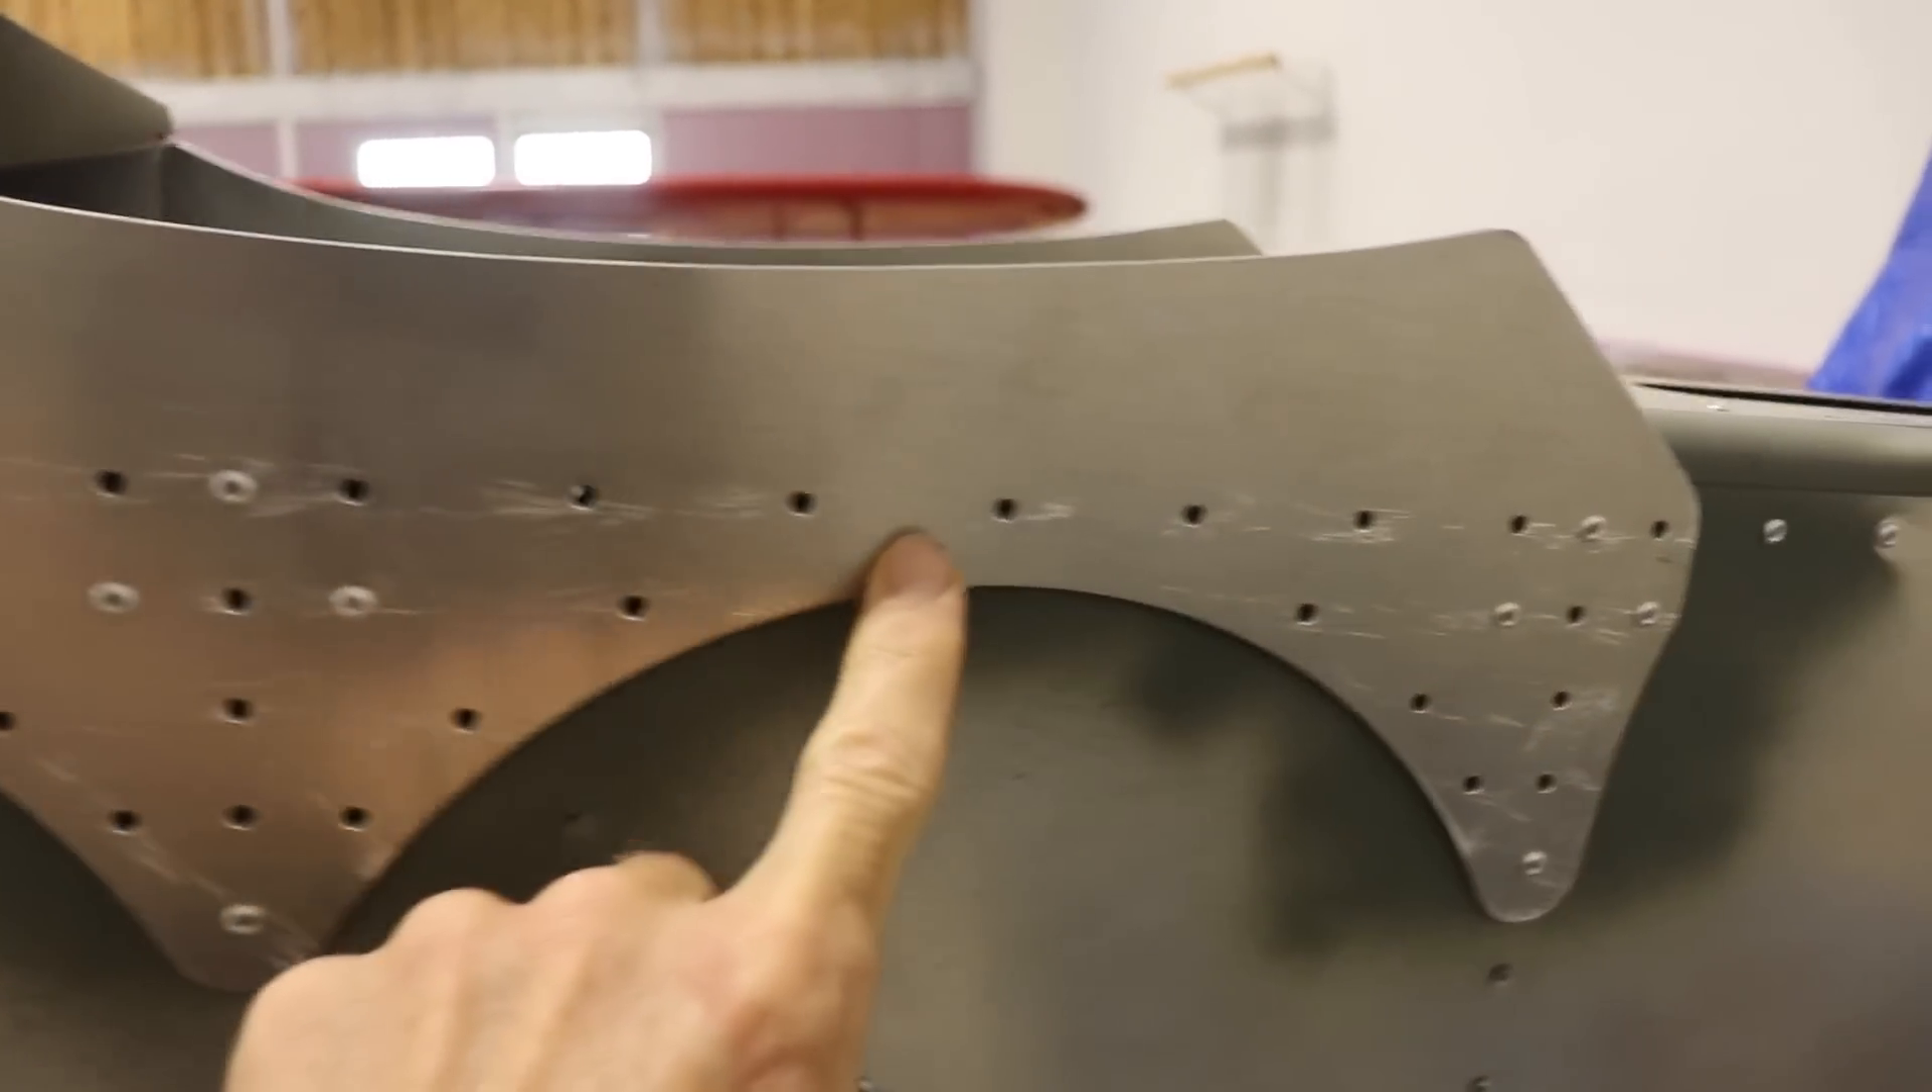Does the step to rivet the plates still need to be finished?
Yes.